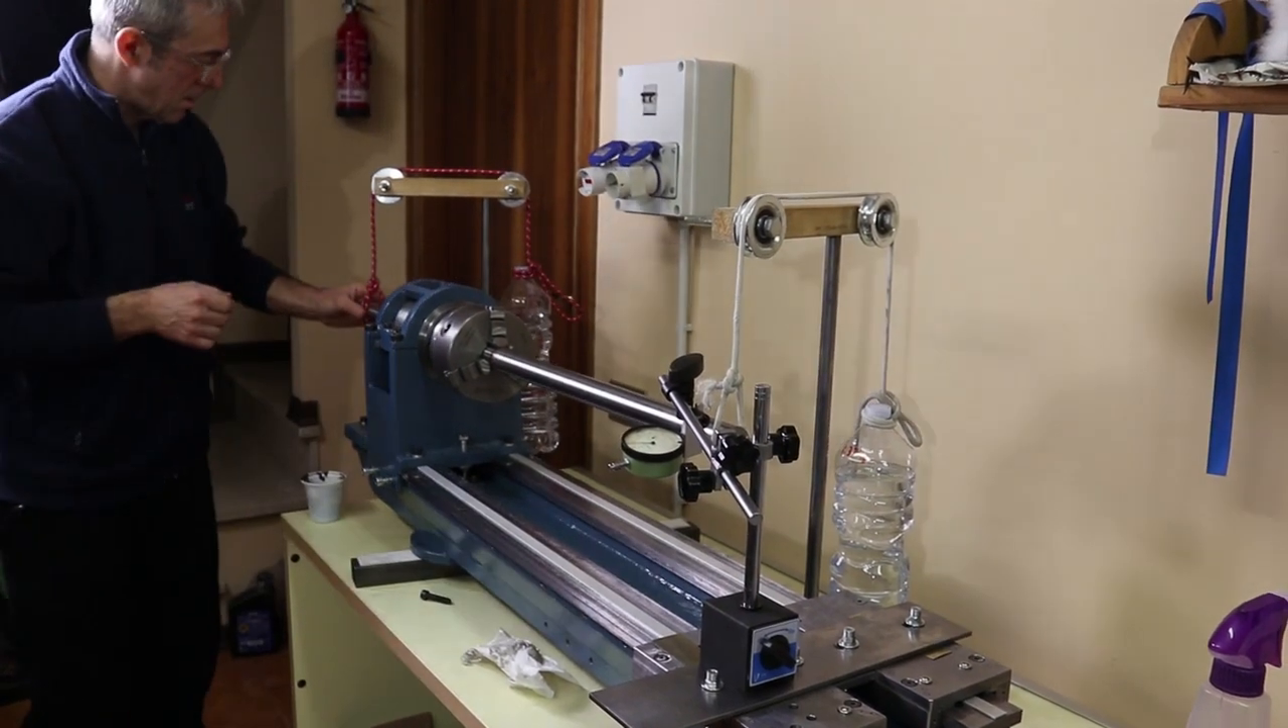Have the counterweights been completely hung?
Yes.